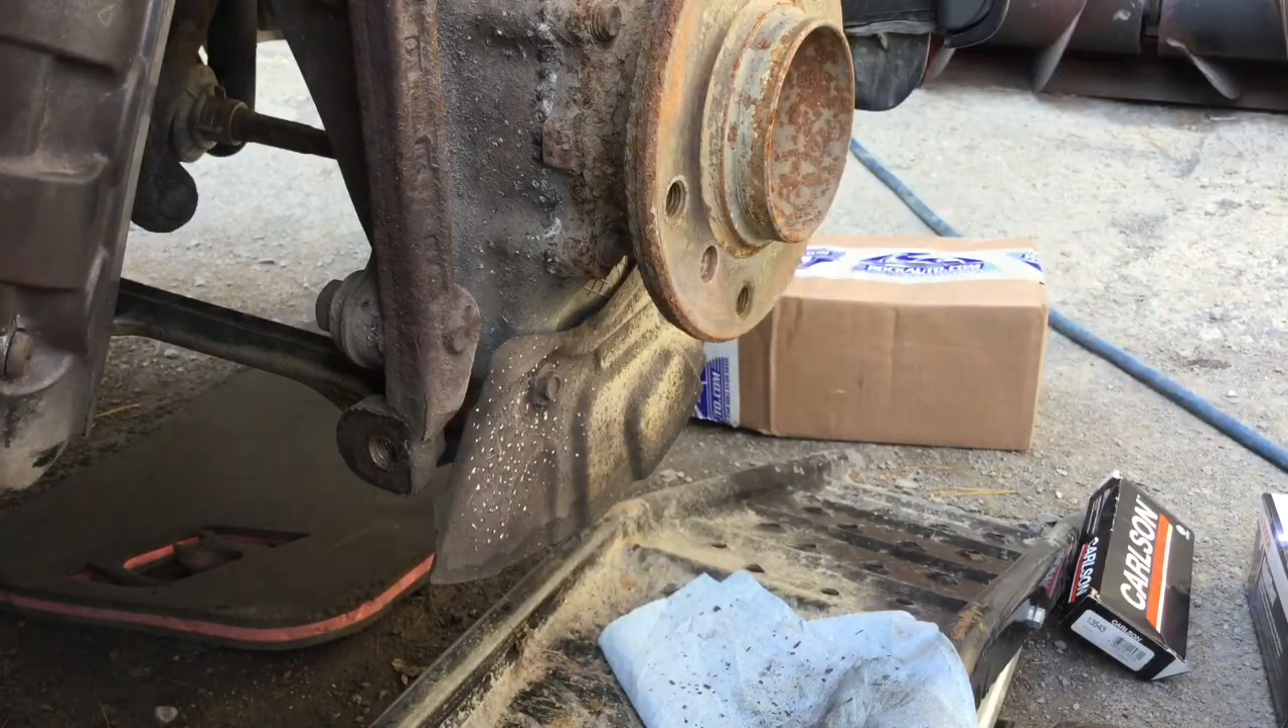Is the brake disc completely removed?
Yes.